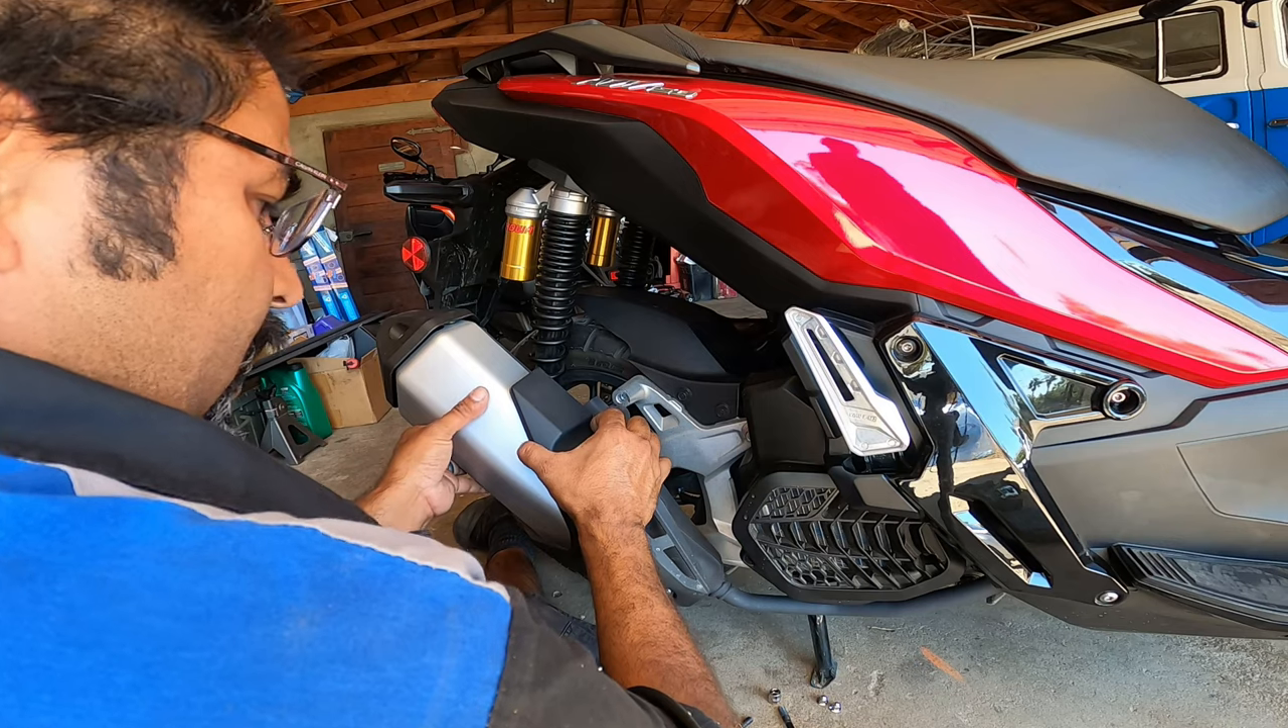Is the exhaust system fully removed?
No.